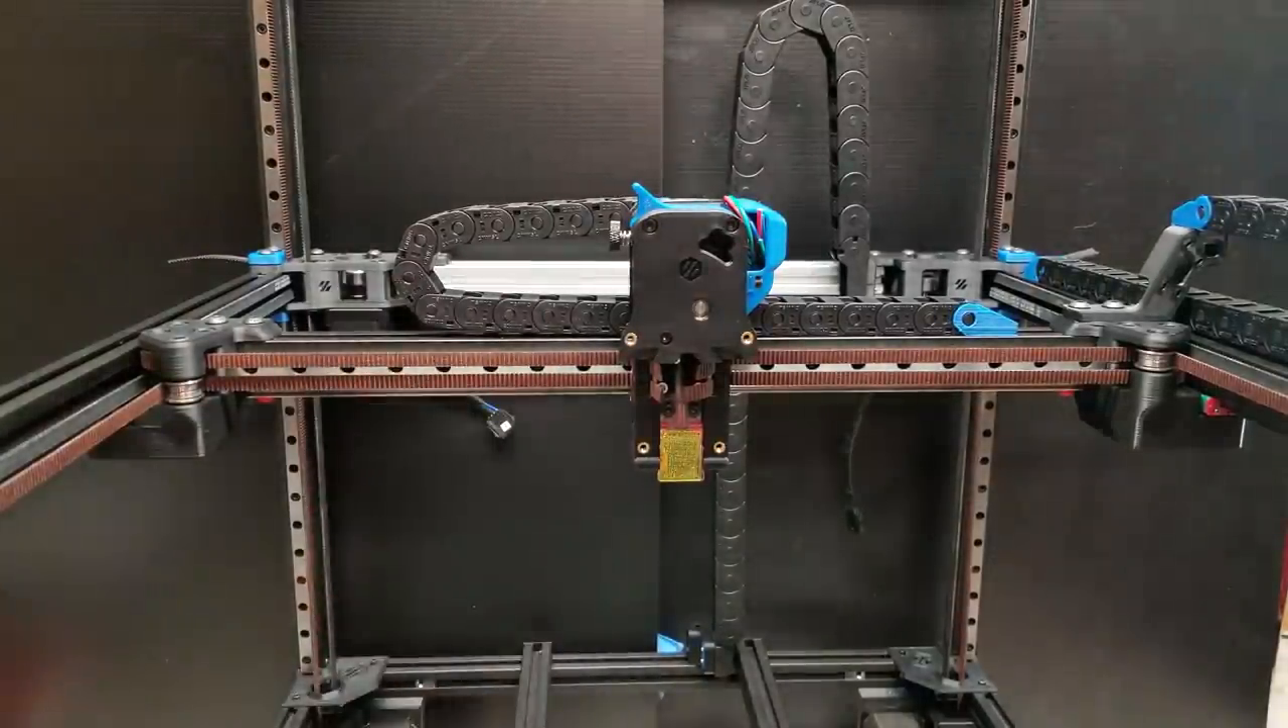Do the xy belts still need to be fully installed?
No.